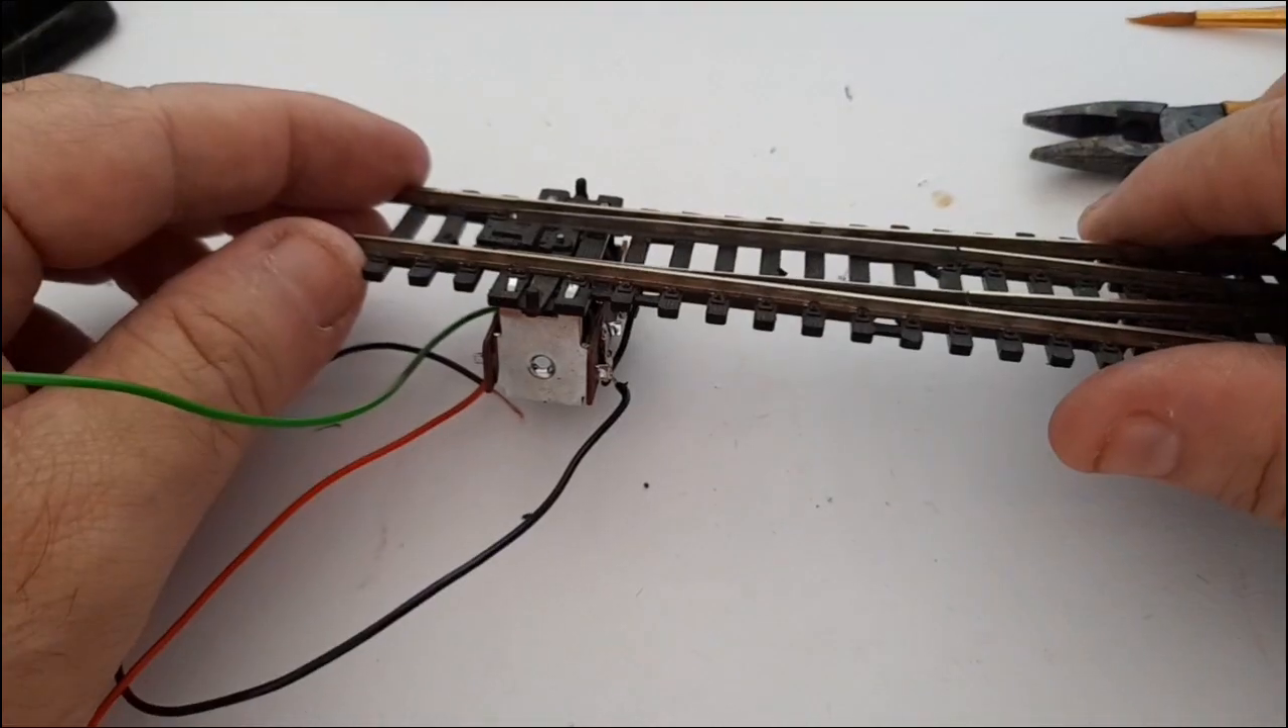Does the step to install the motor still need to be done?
No.